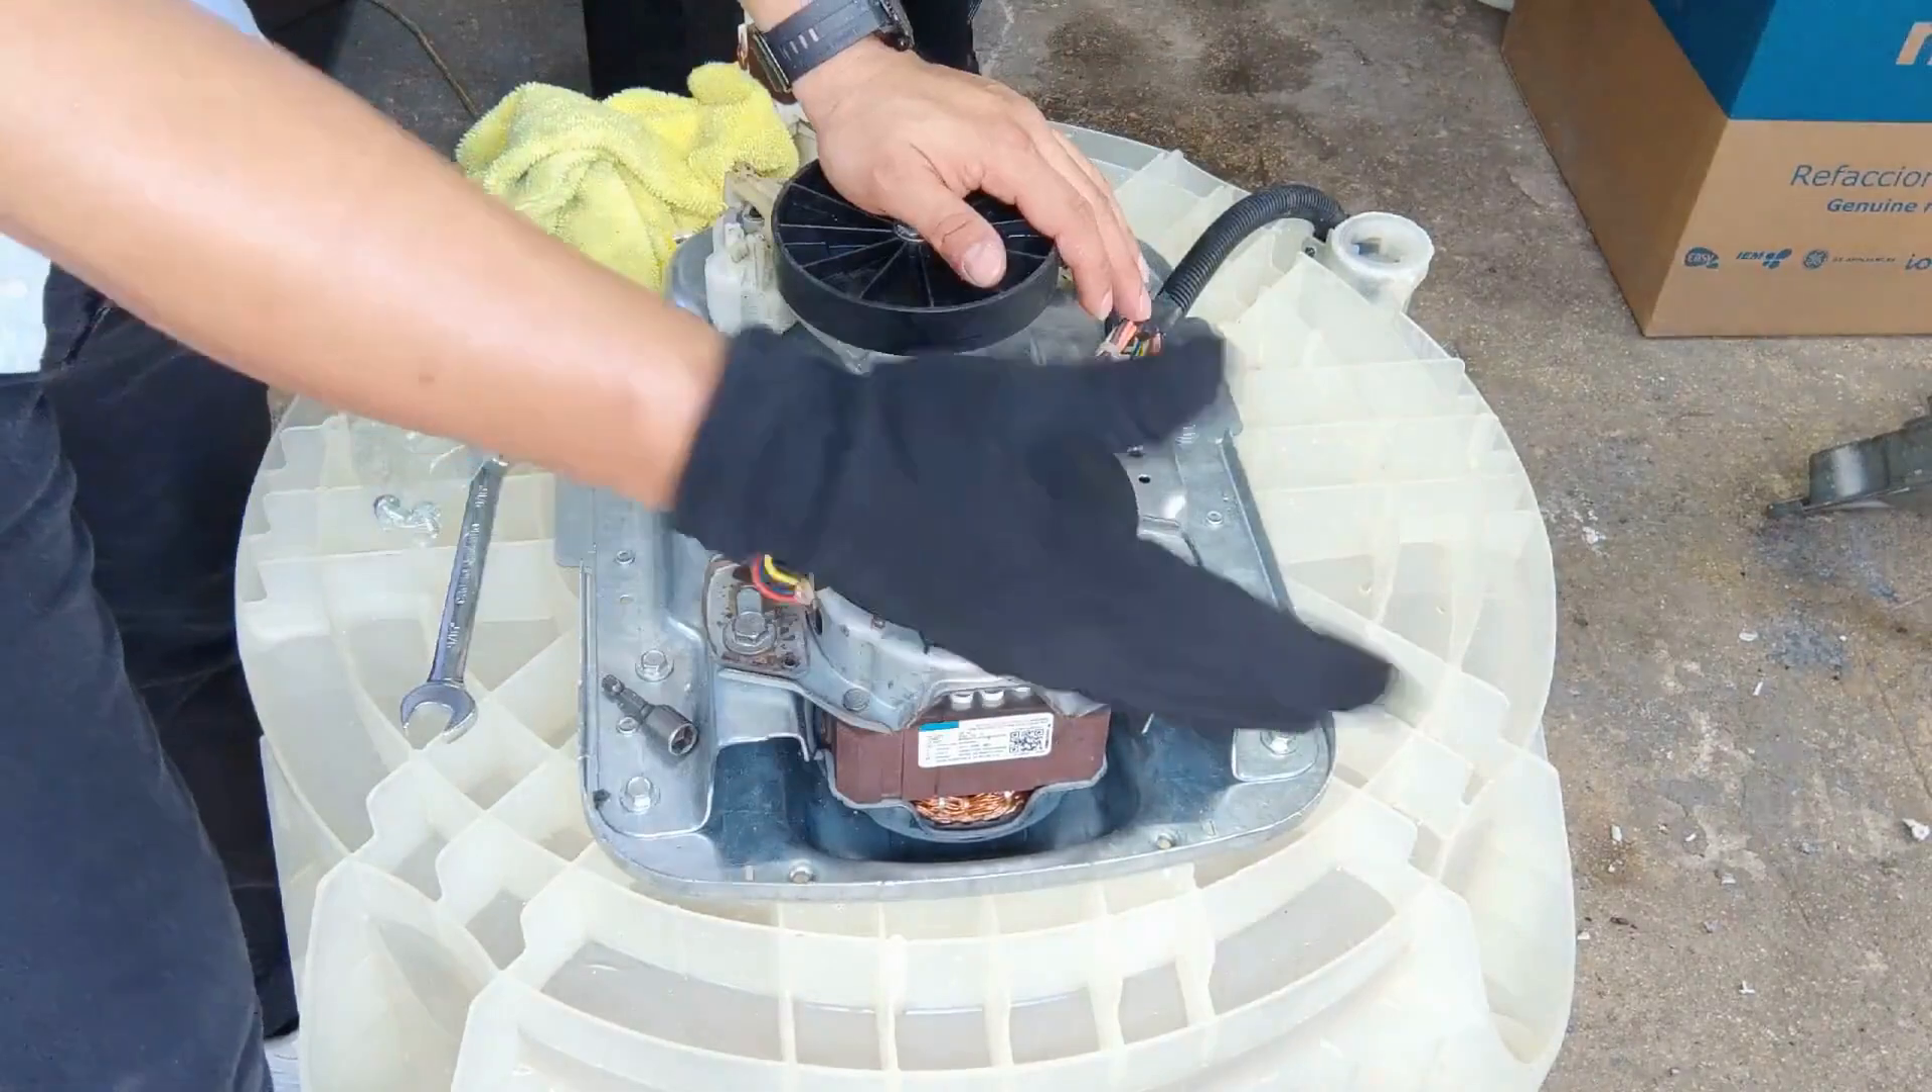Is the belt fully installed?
No.